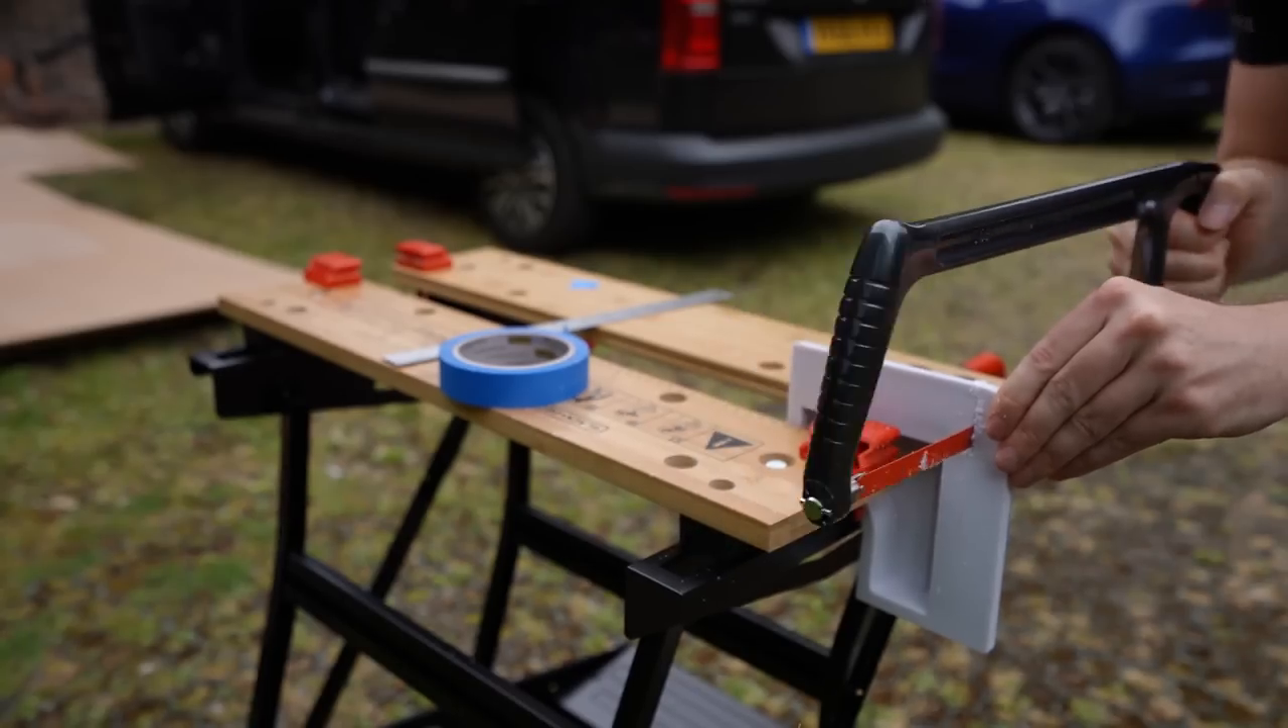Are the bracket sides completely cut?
No.